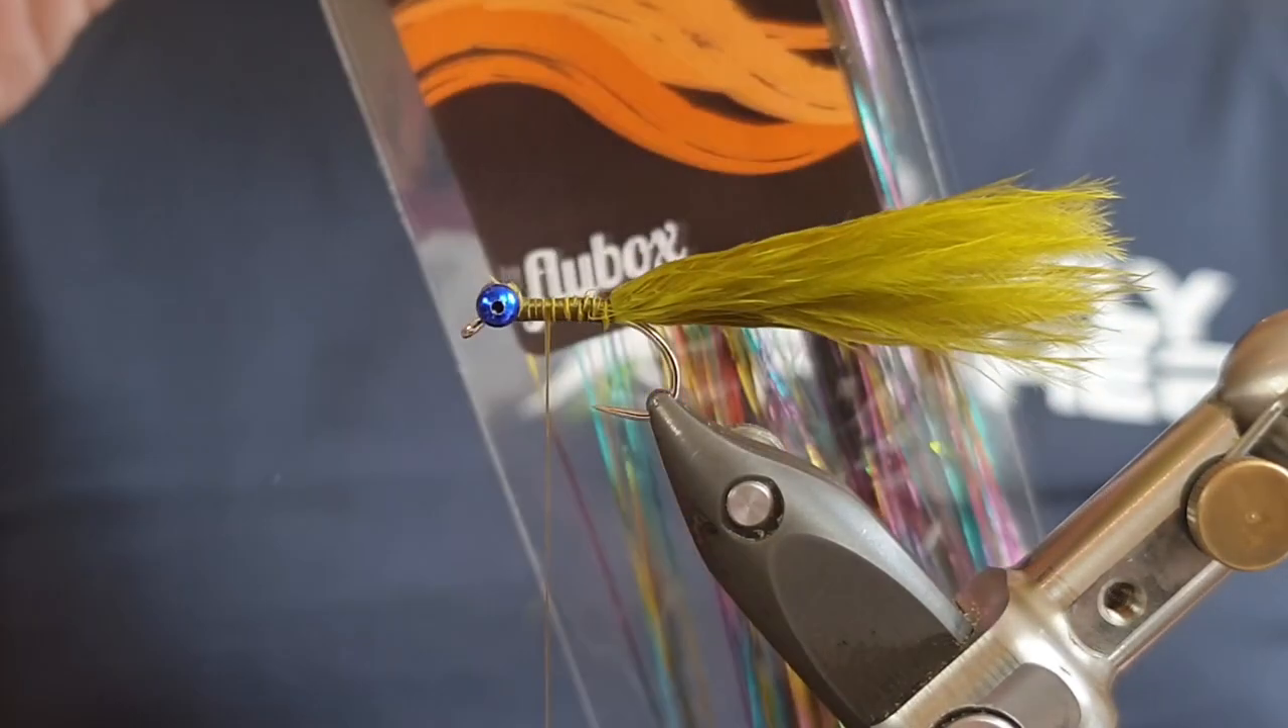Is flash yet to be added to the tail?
Yes.